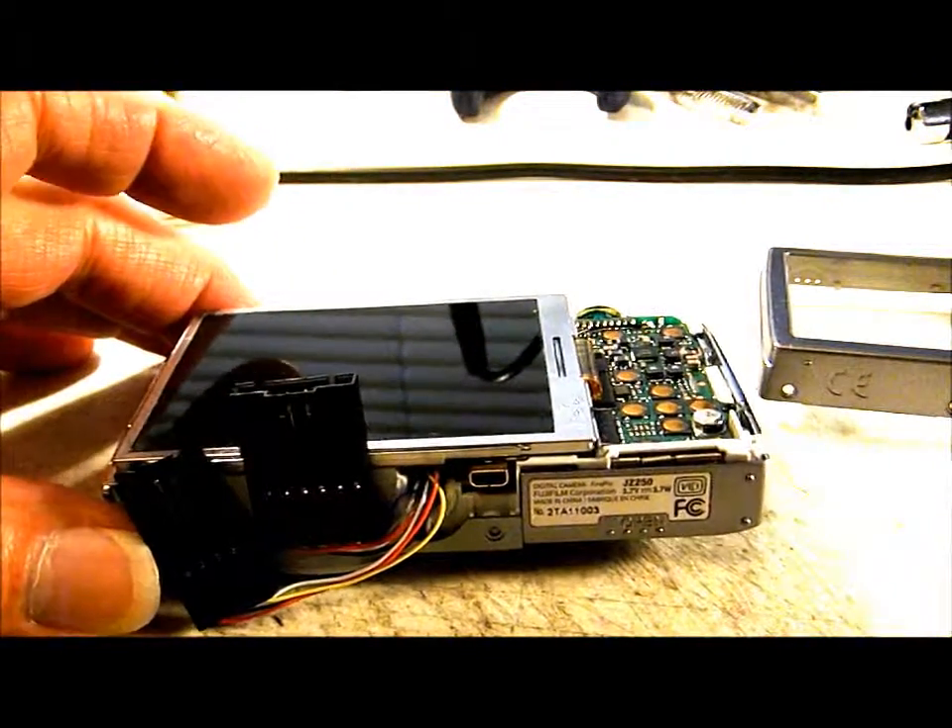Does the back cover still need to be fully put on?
Yes.